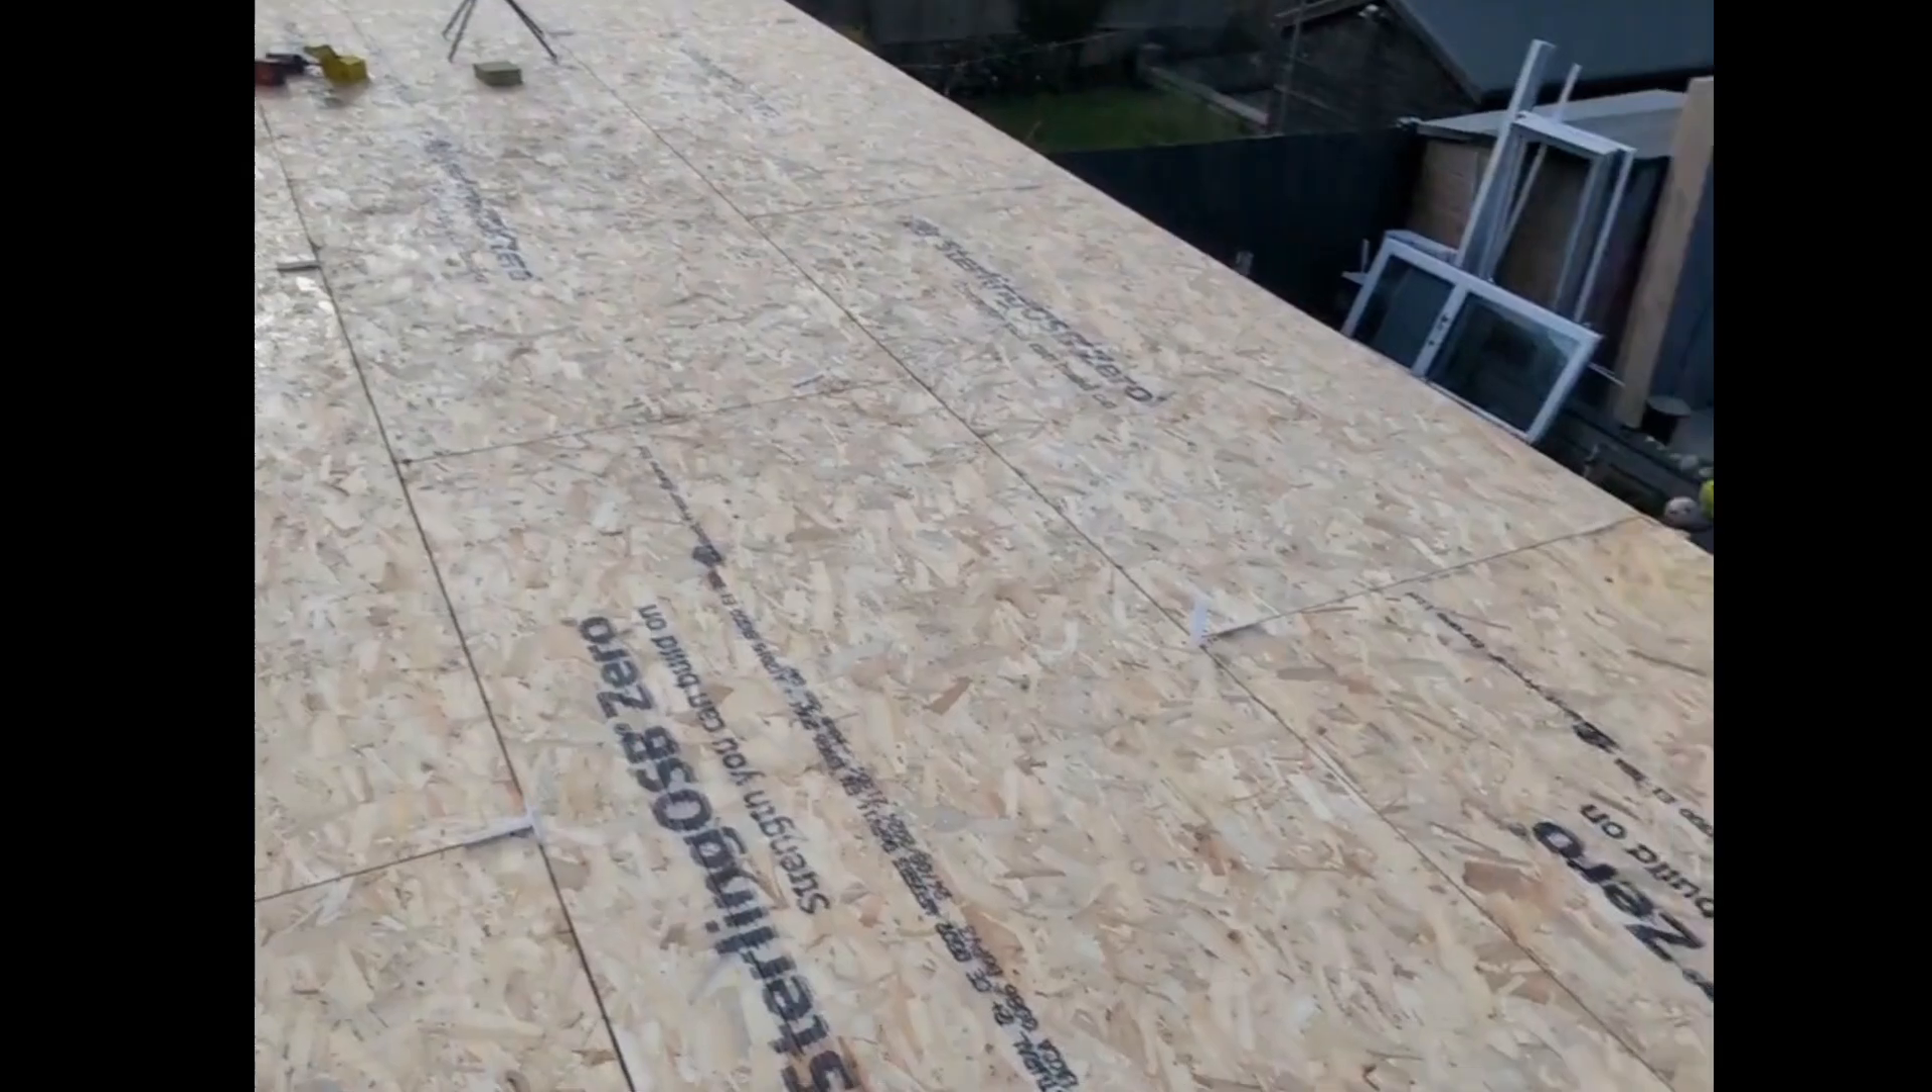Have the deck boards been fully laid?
Yes.